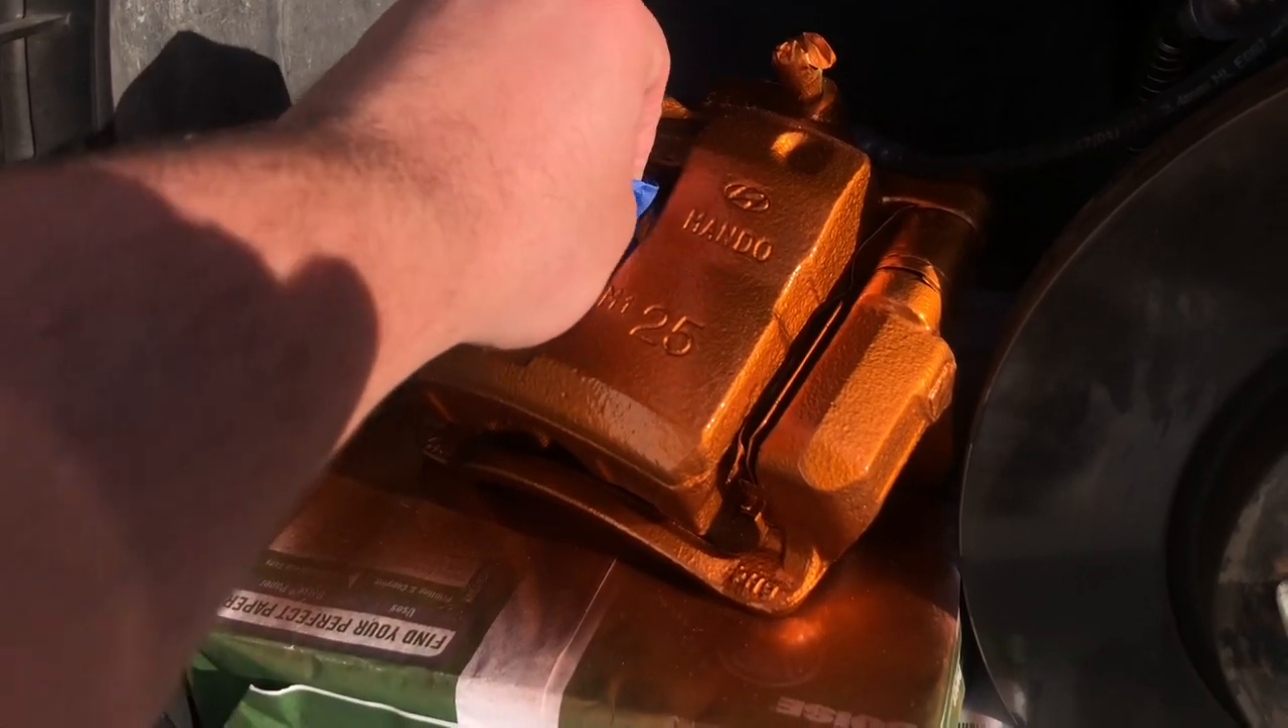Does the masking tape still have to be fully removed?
Yes.